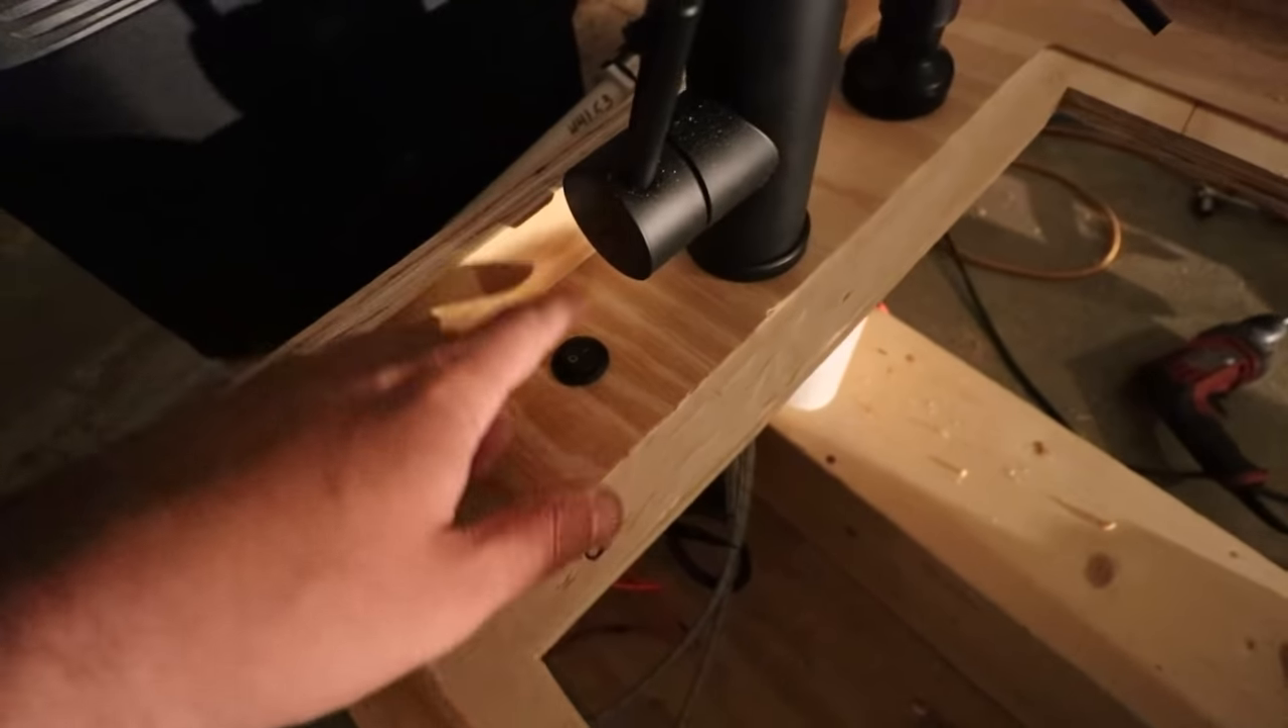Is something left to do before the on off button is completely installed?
No.